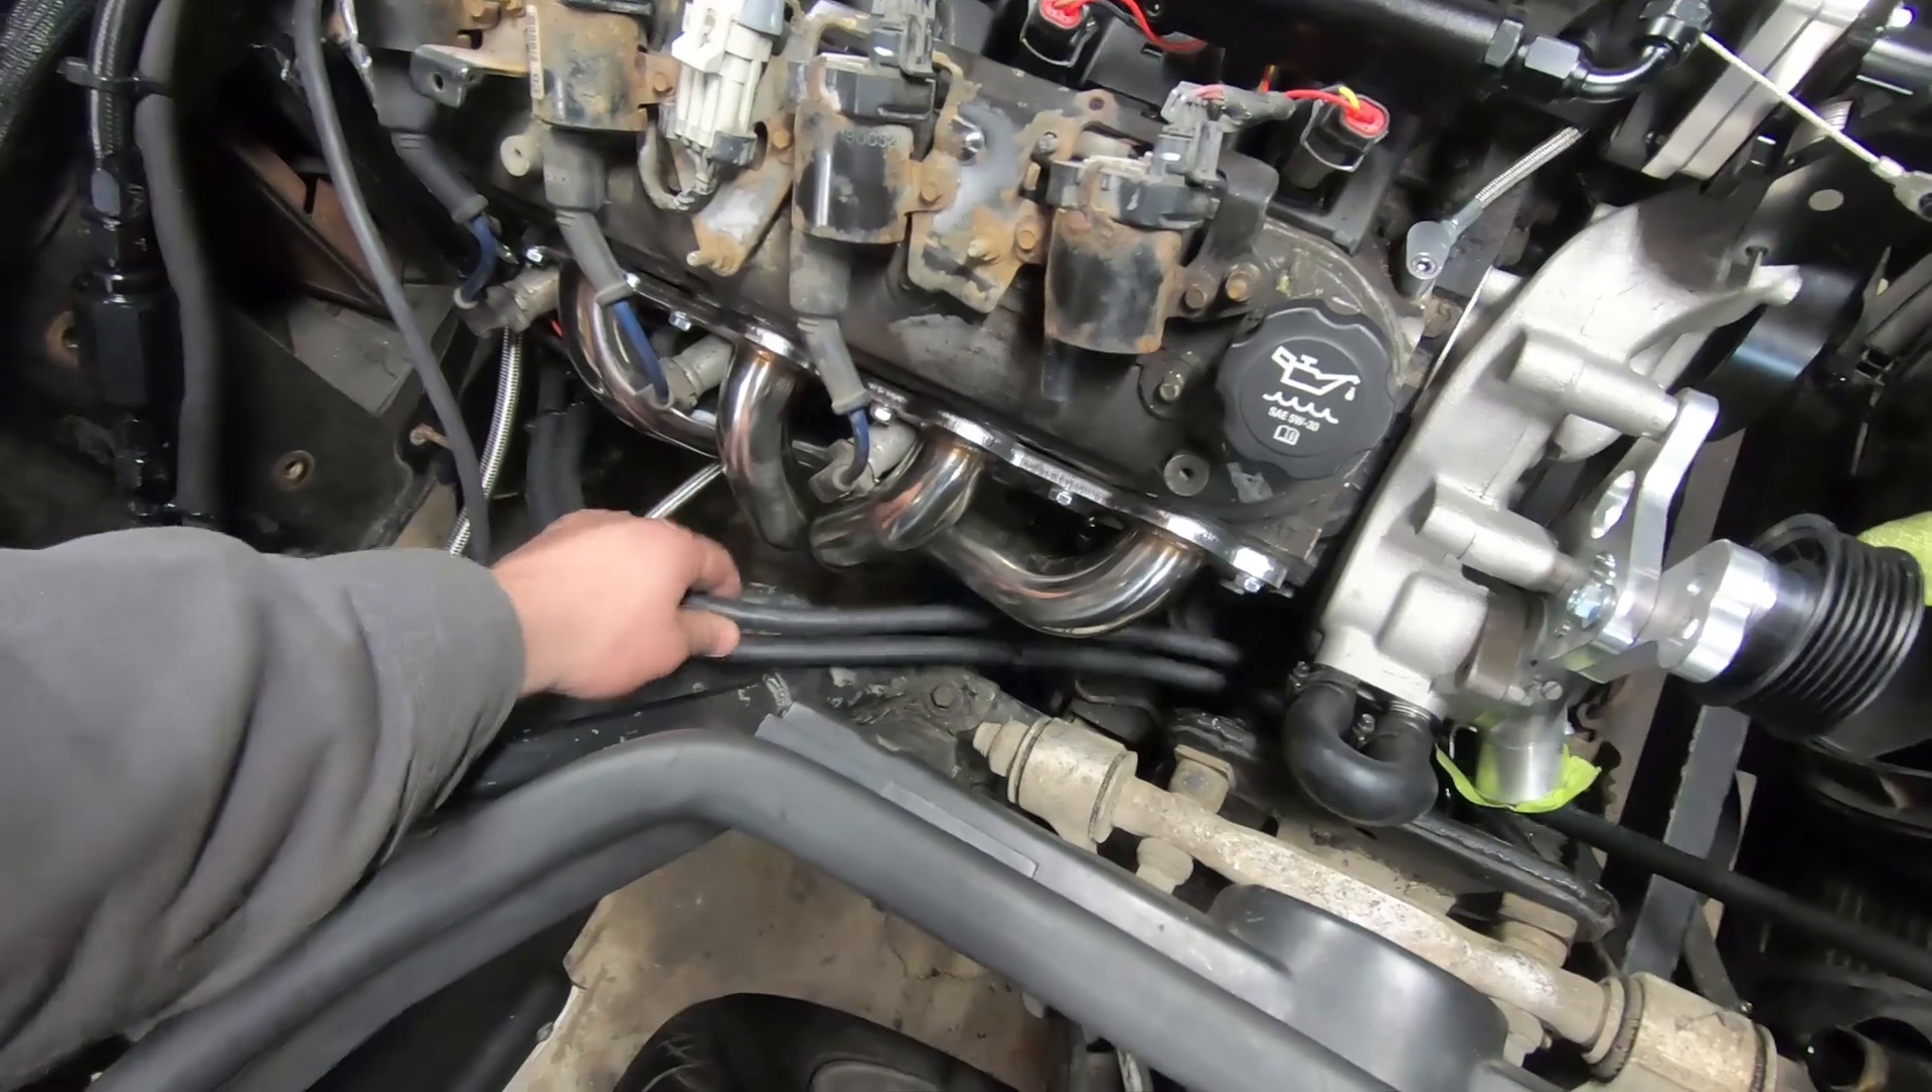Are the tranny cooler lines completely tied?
No.